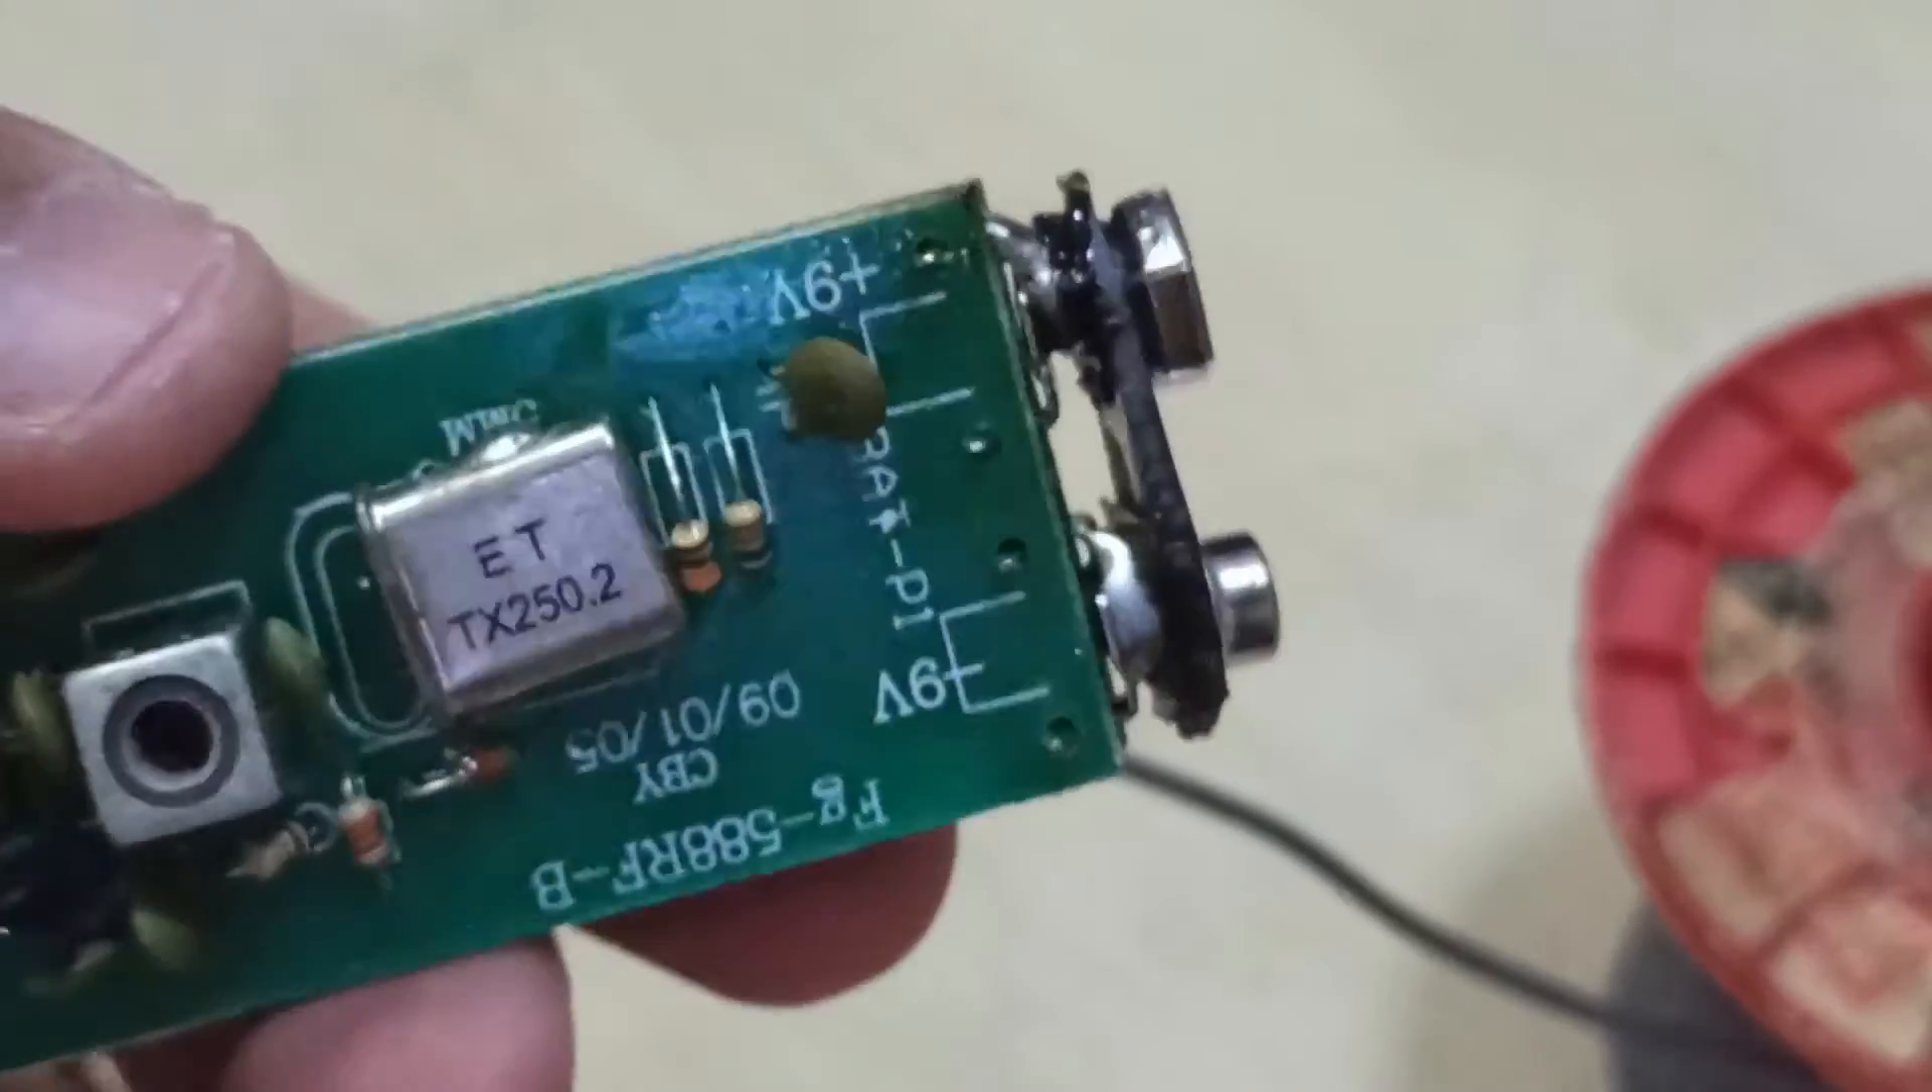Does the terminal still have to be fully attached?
No.